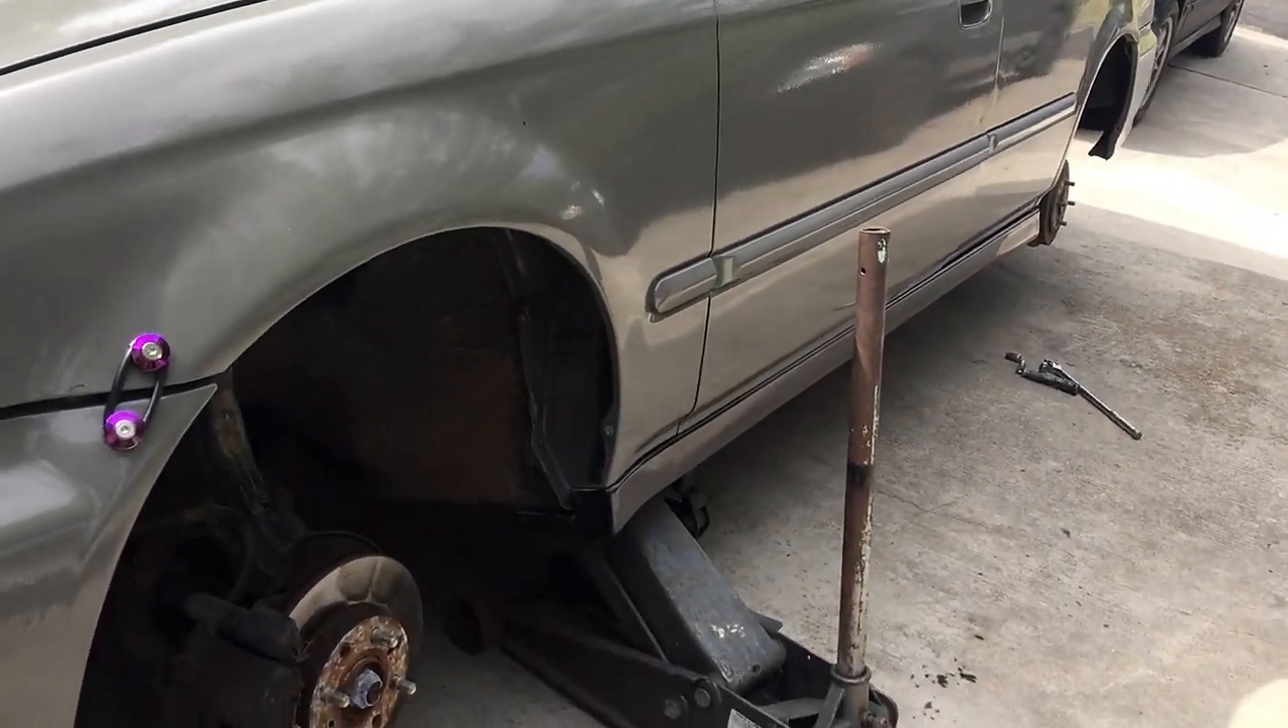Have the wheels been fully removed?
Yes.